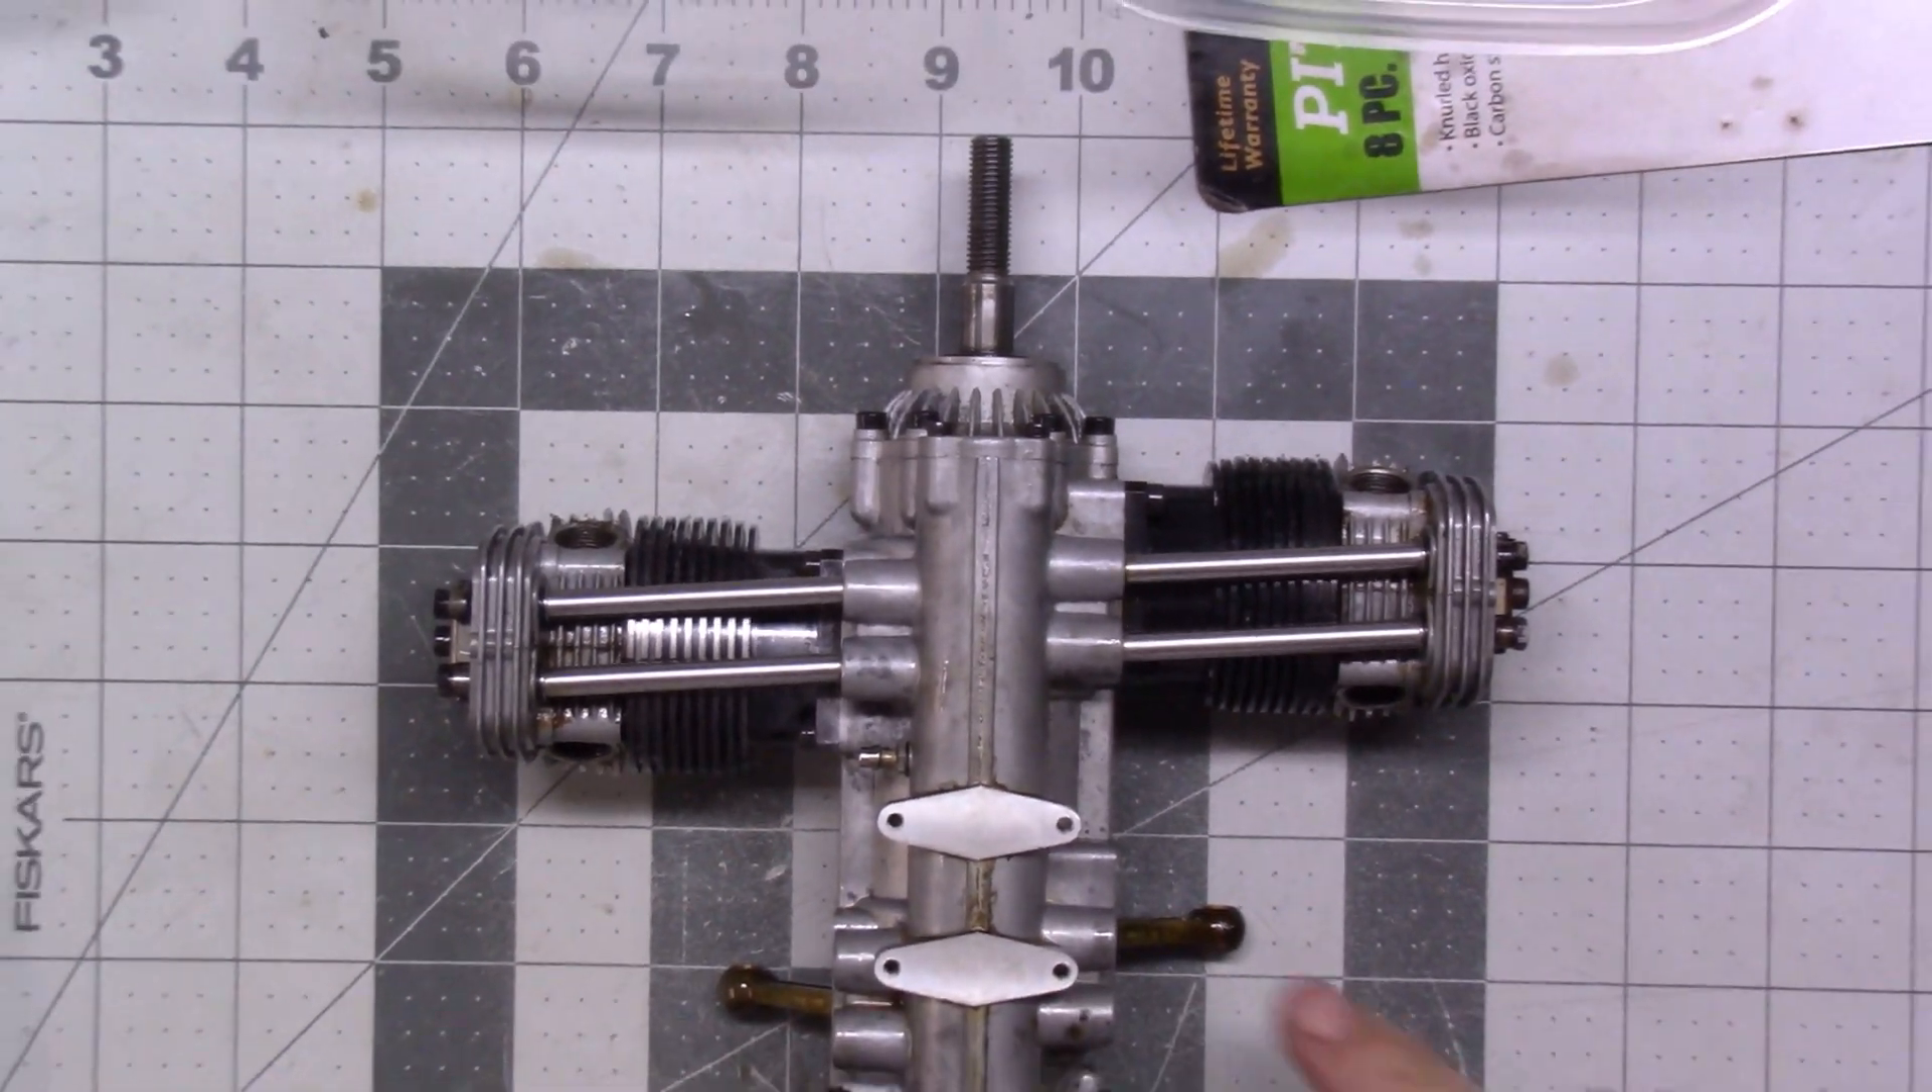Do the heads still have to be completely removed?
Yes.